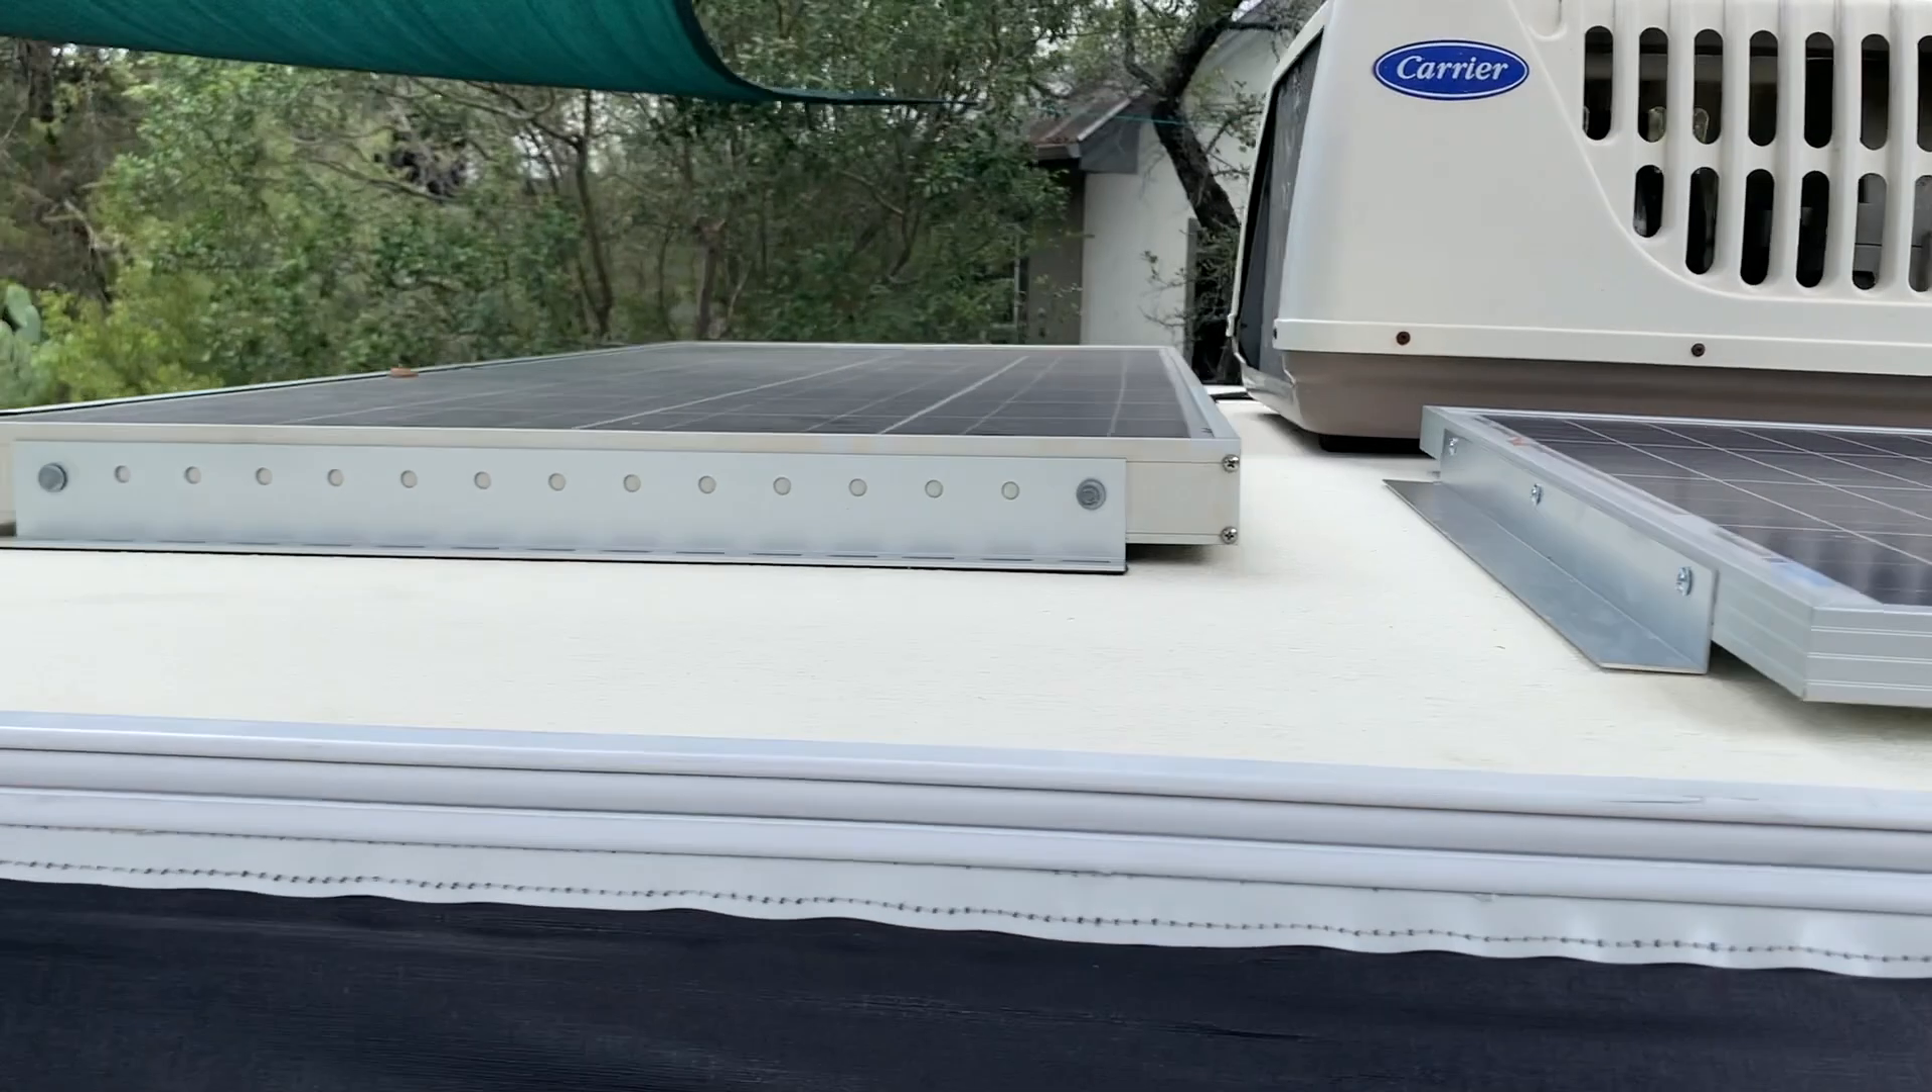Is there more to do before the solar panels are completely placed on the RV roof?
No.